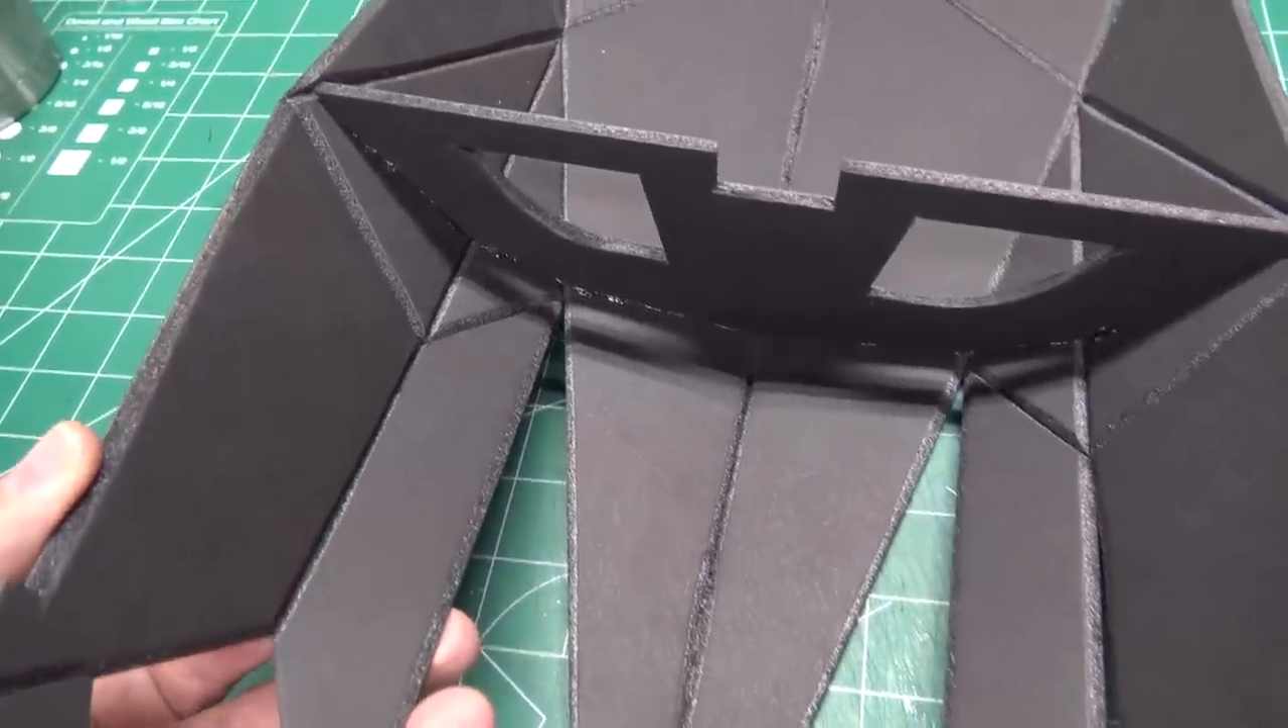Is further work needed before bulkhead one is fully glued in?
No.